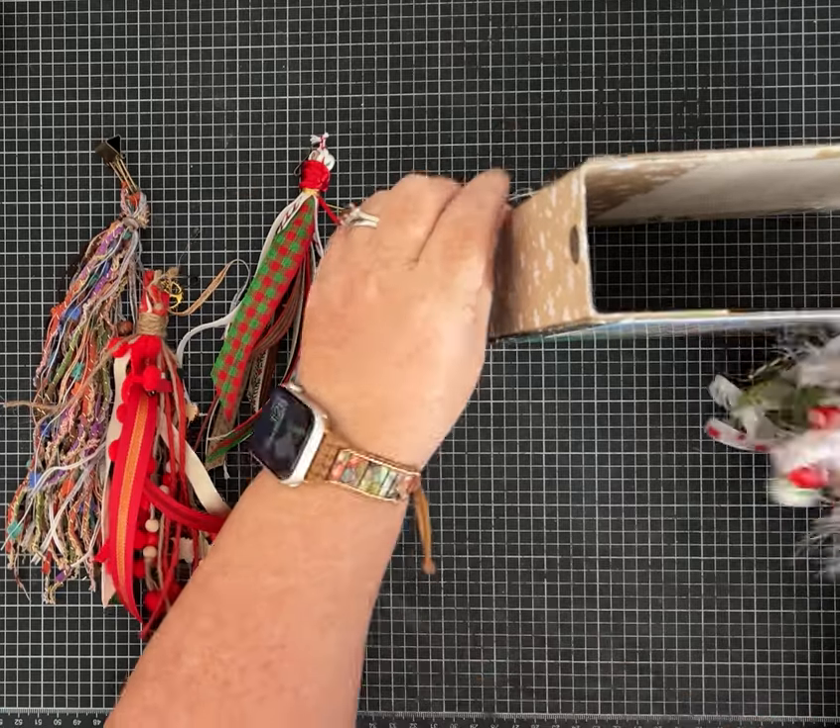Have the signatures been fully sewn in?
No.